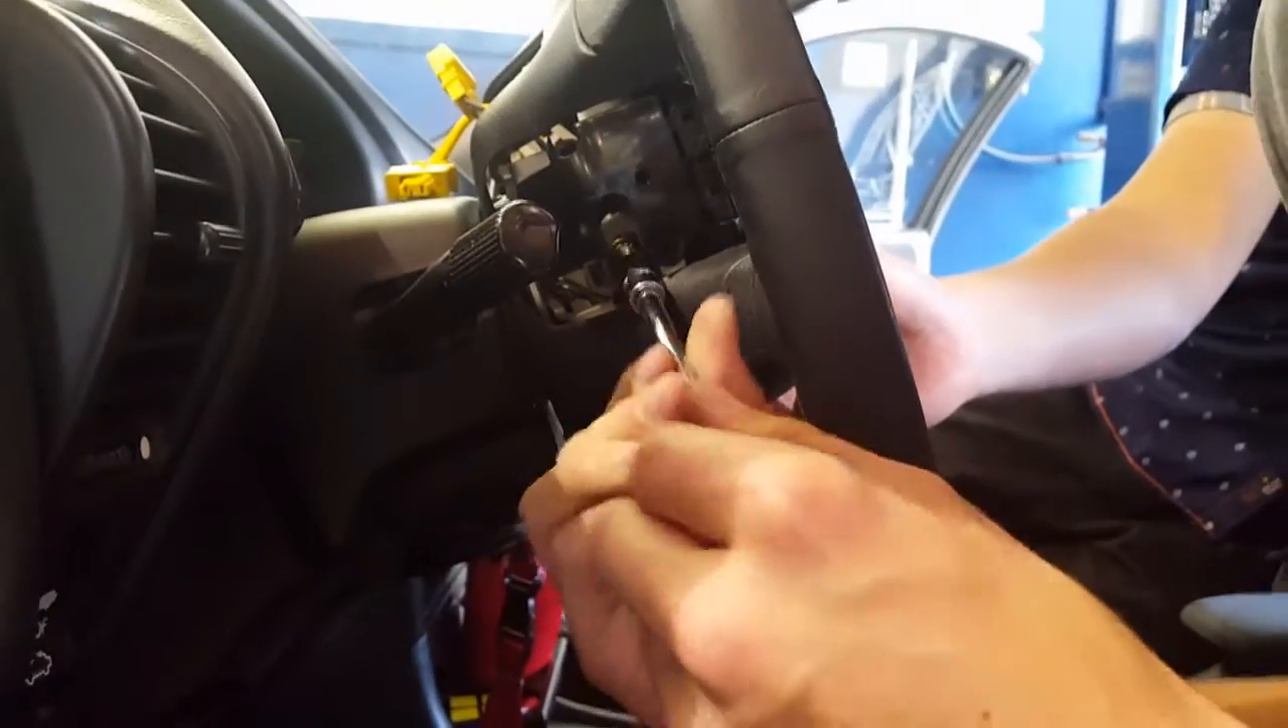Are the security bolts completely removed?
No.